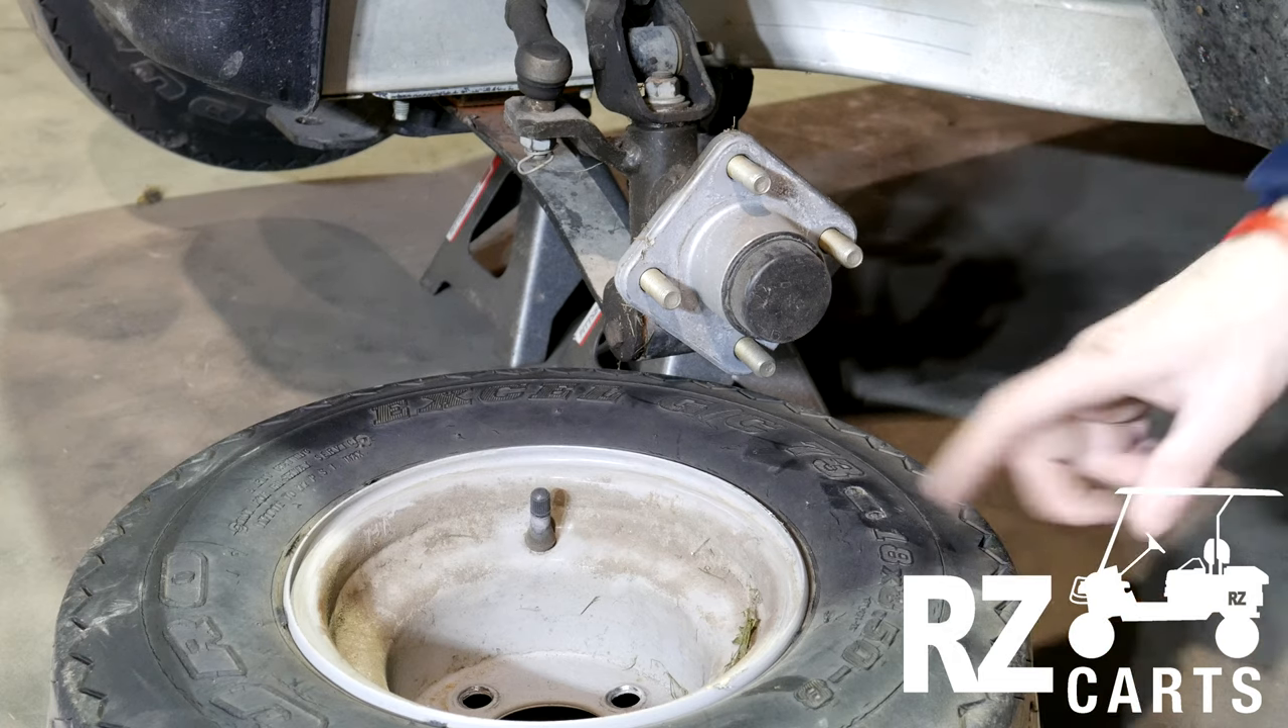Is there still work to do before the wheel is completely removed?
No.